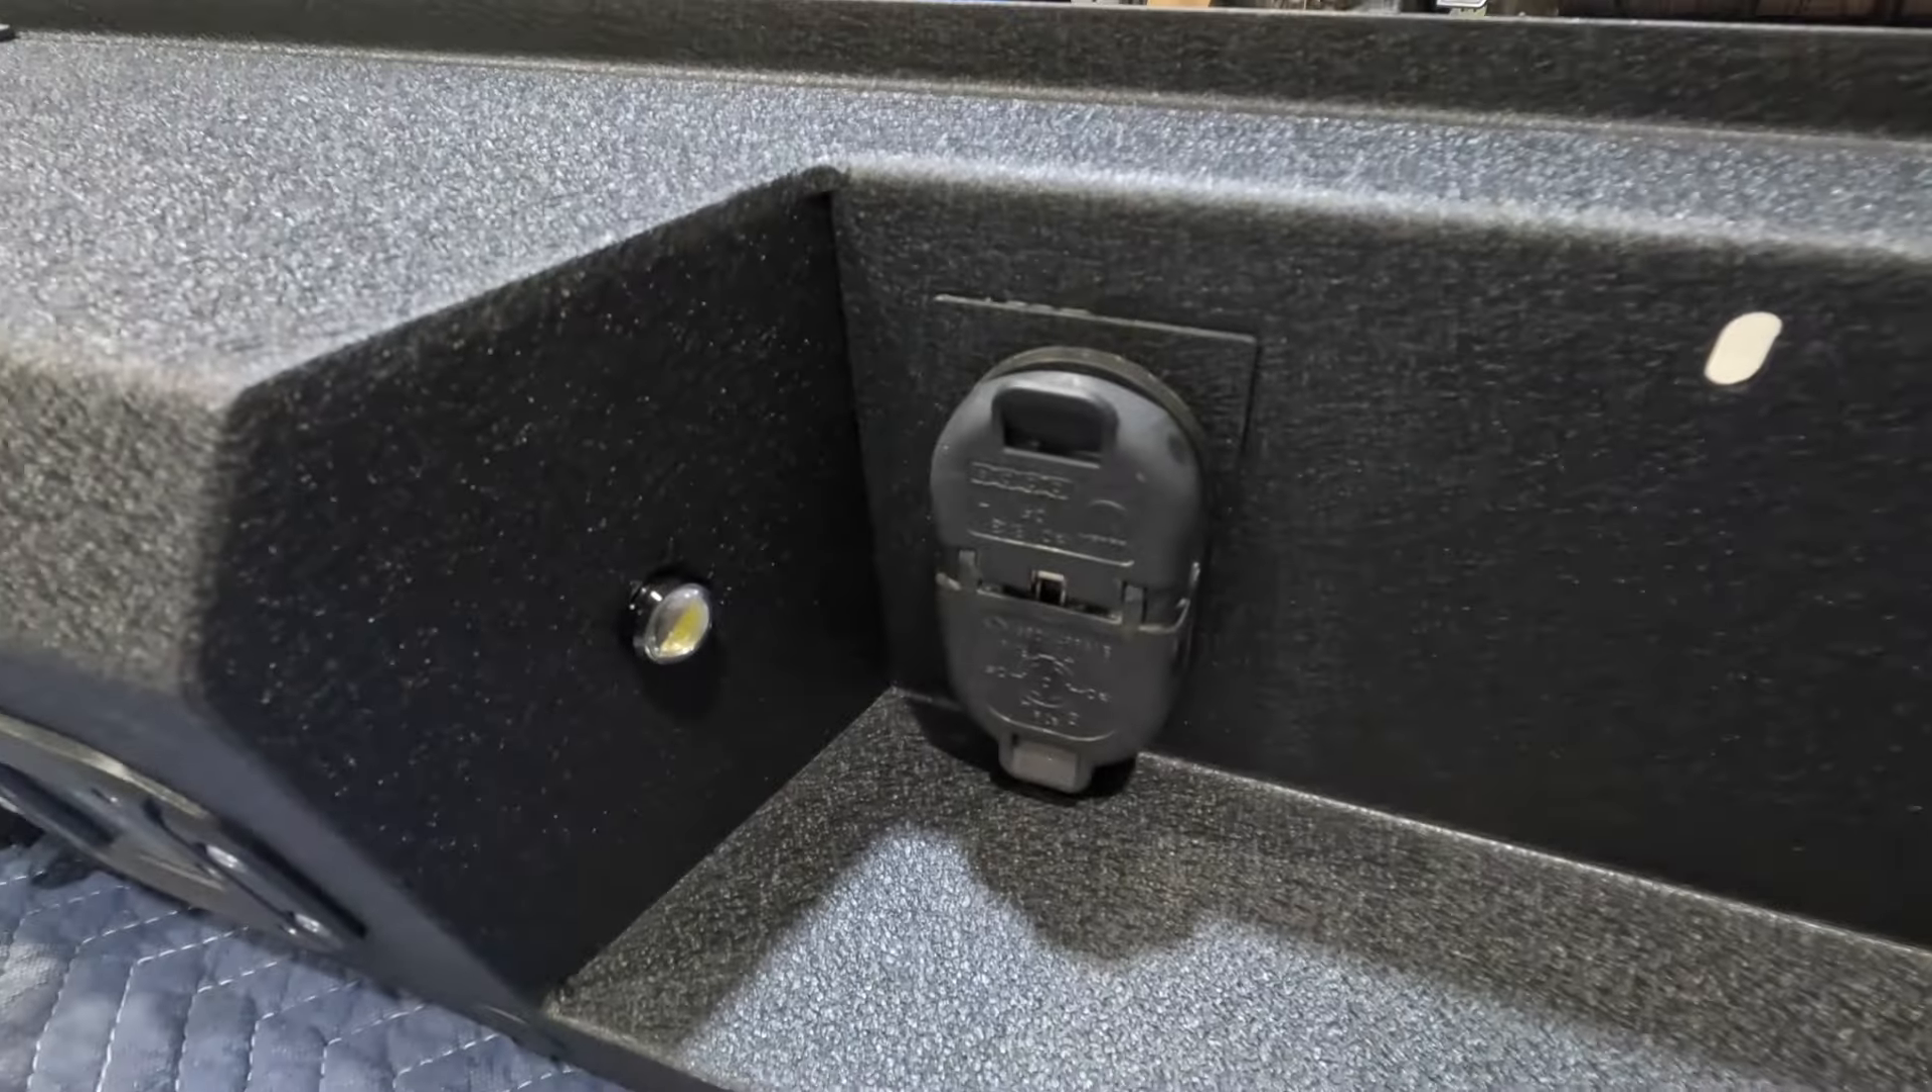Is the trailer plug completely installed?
Yes.